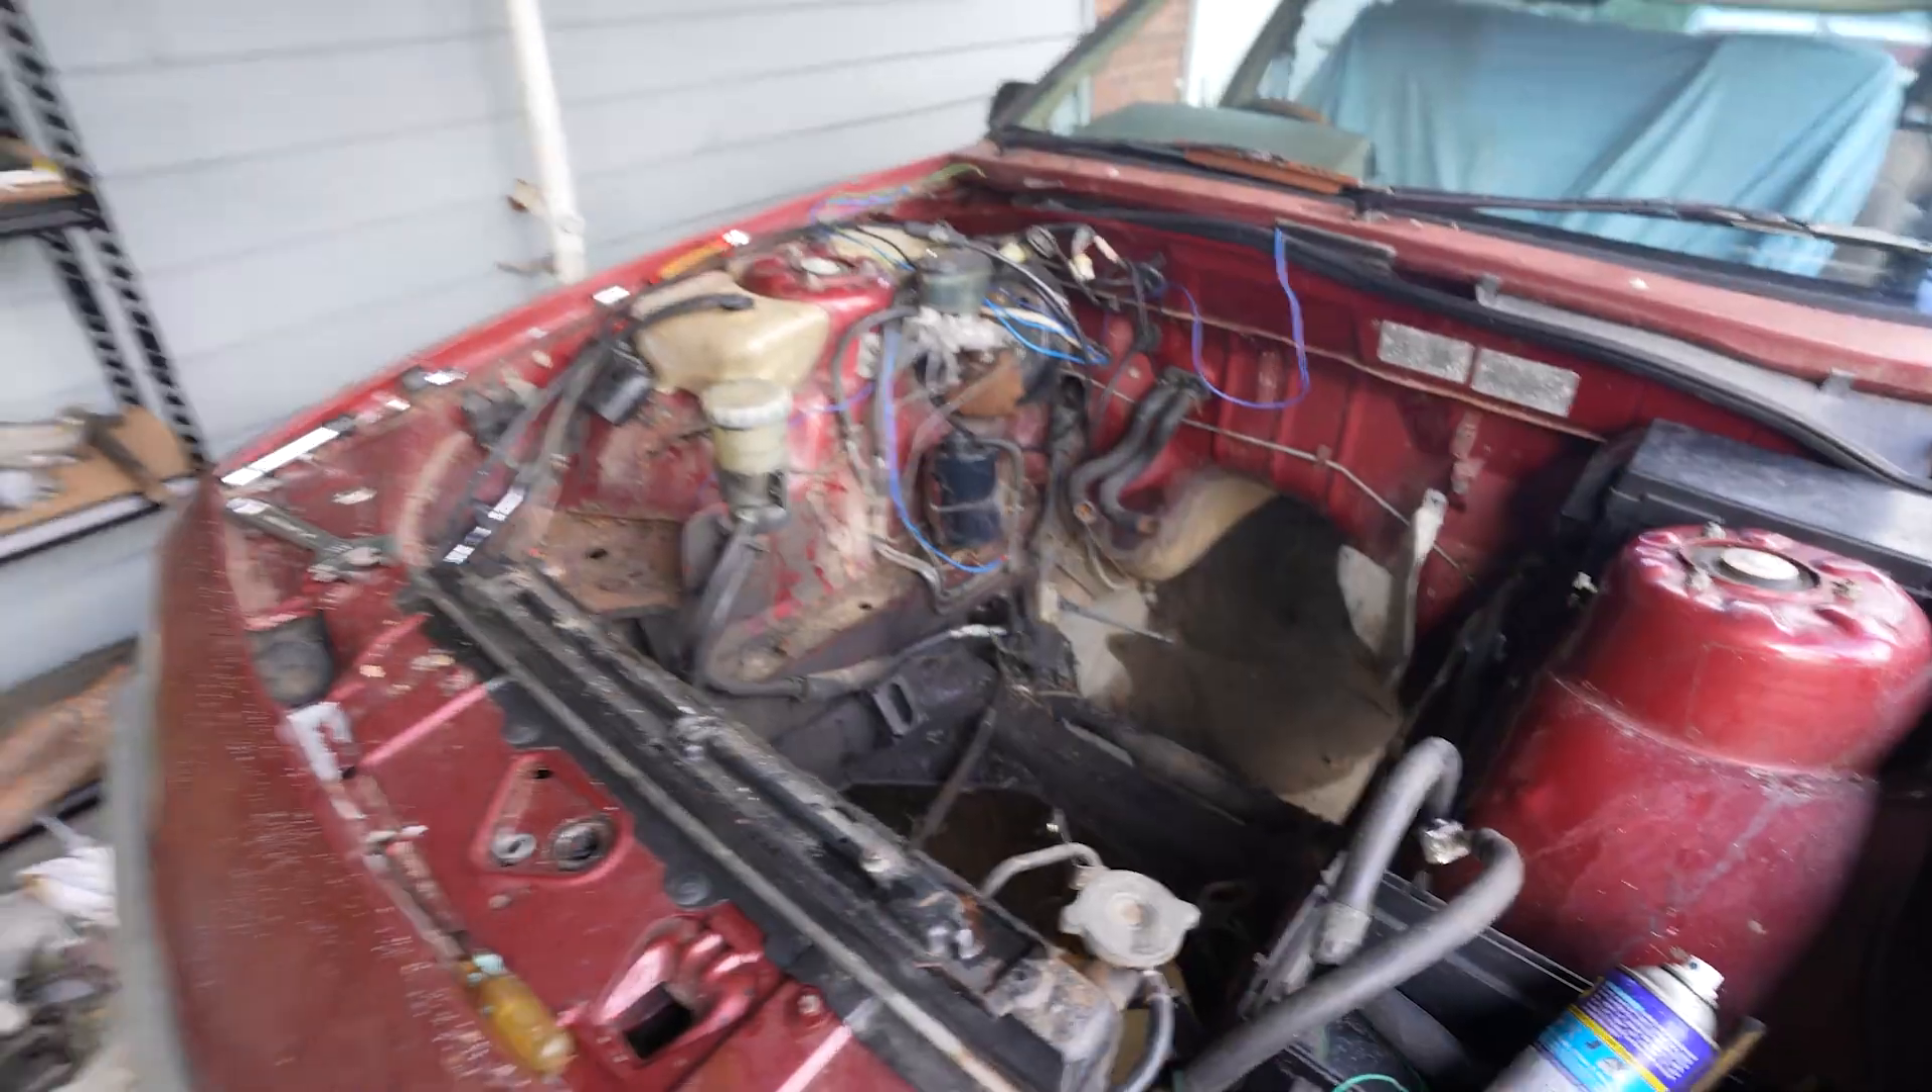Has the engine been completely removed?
Yes.